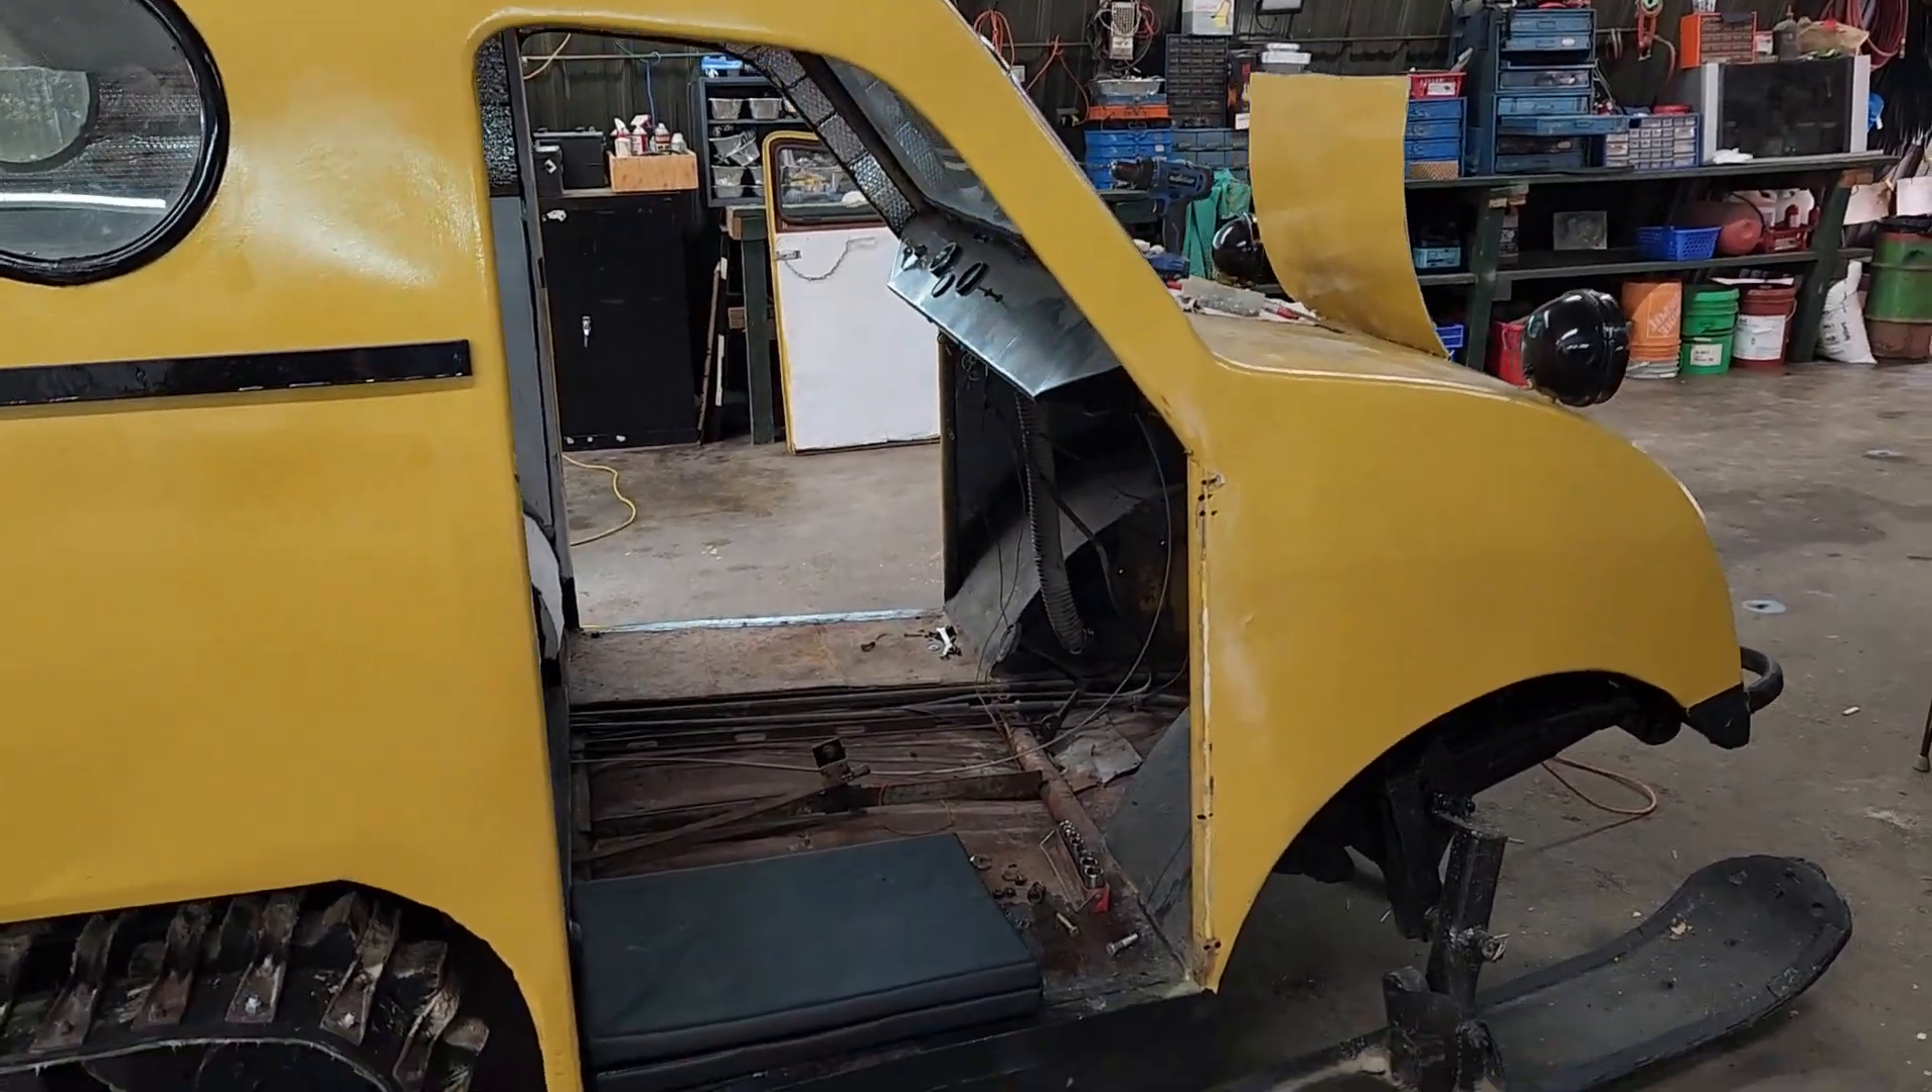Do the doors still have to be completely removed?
No.